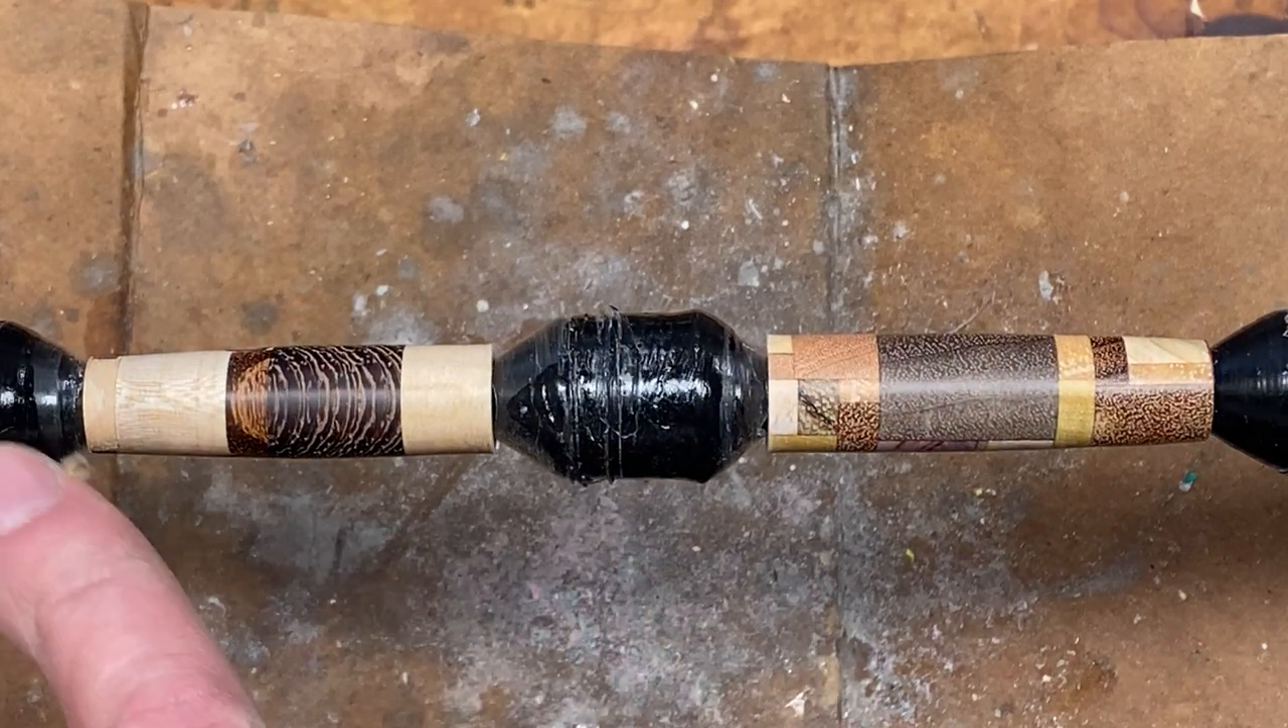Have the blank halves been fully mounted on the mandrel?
Yes.